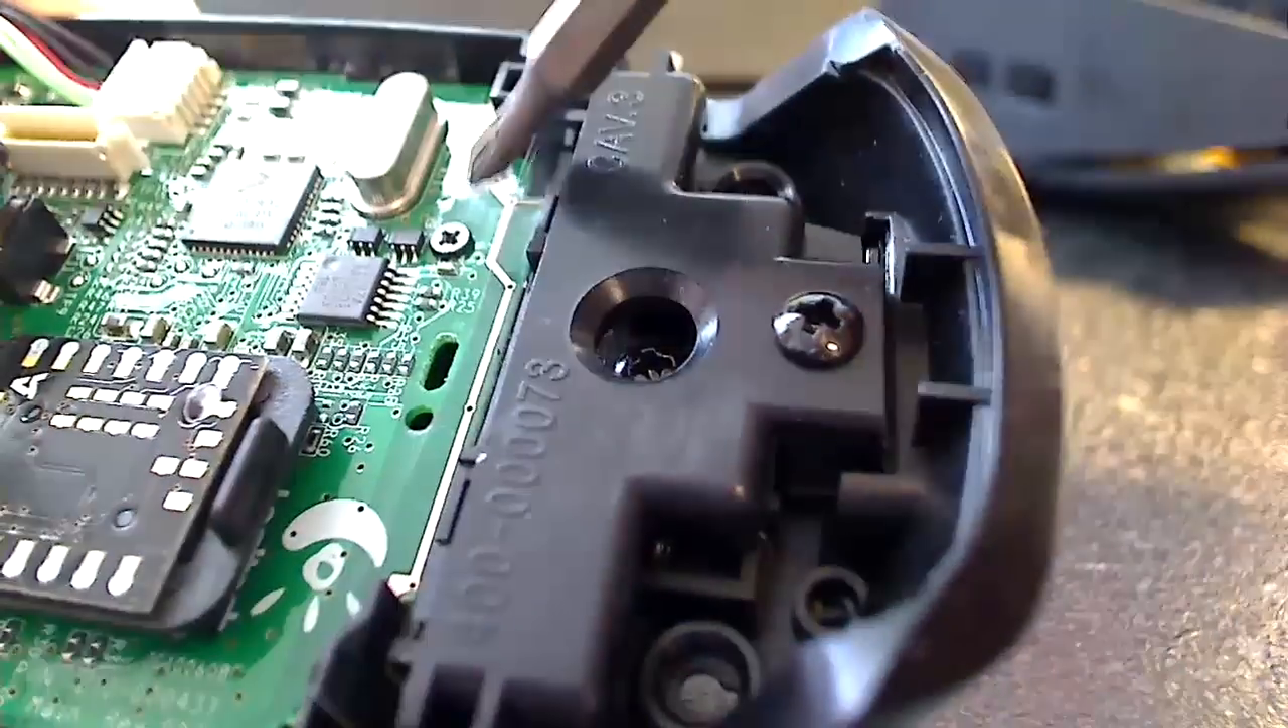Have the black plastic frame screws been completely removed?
No.